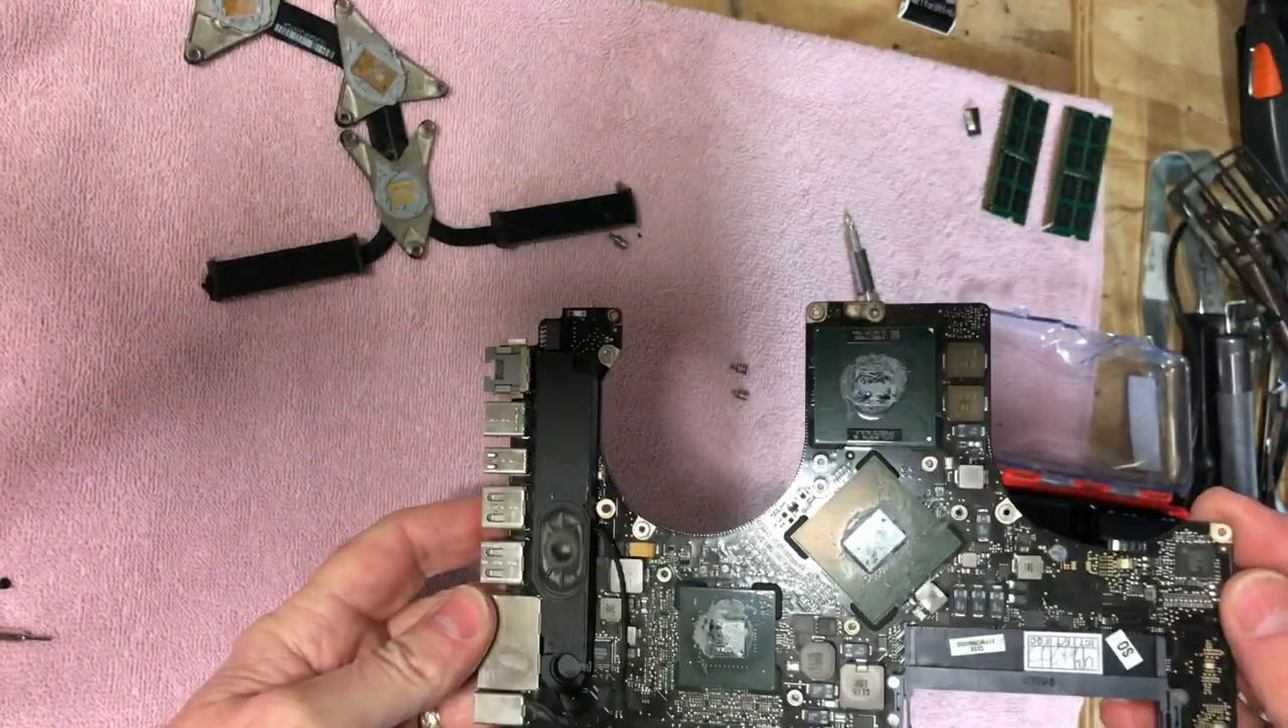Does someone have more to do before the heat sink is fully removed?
No.